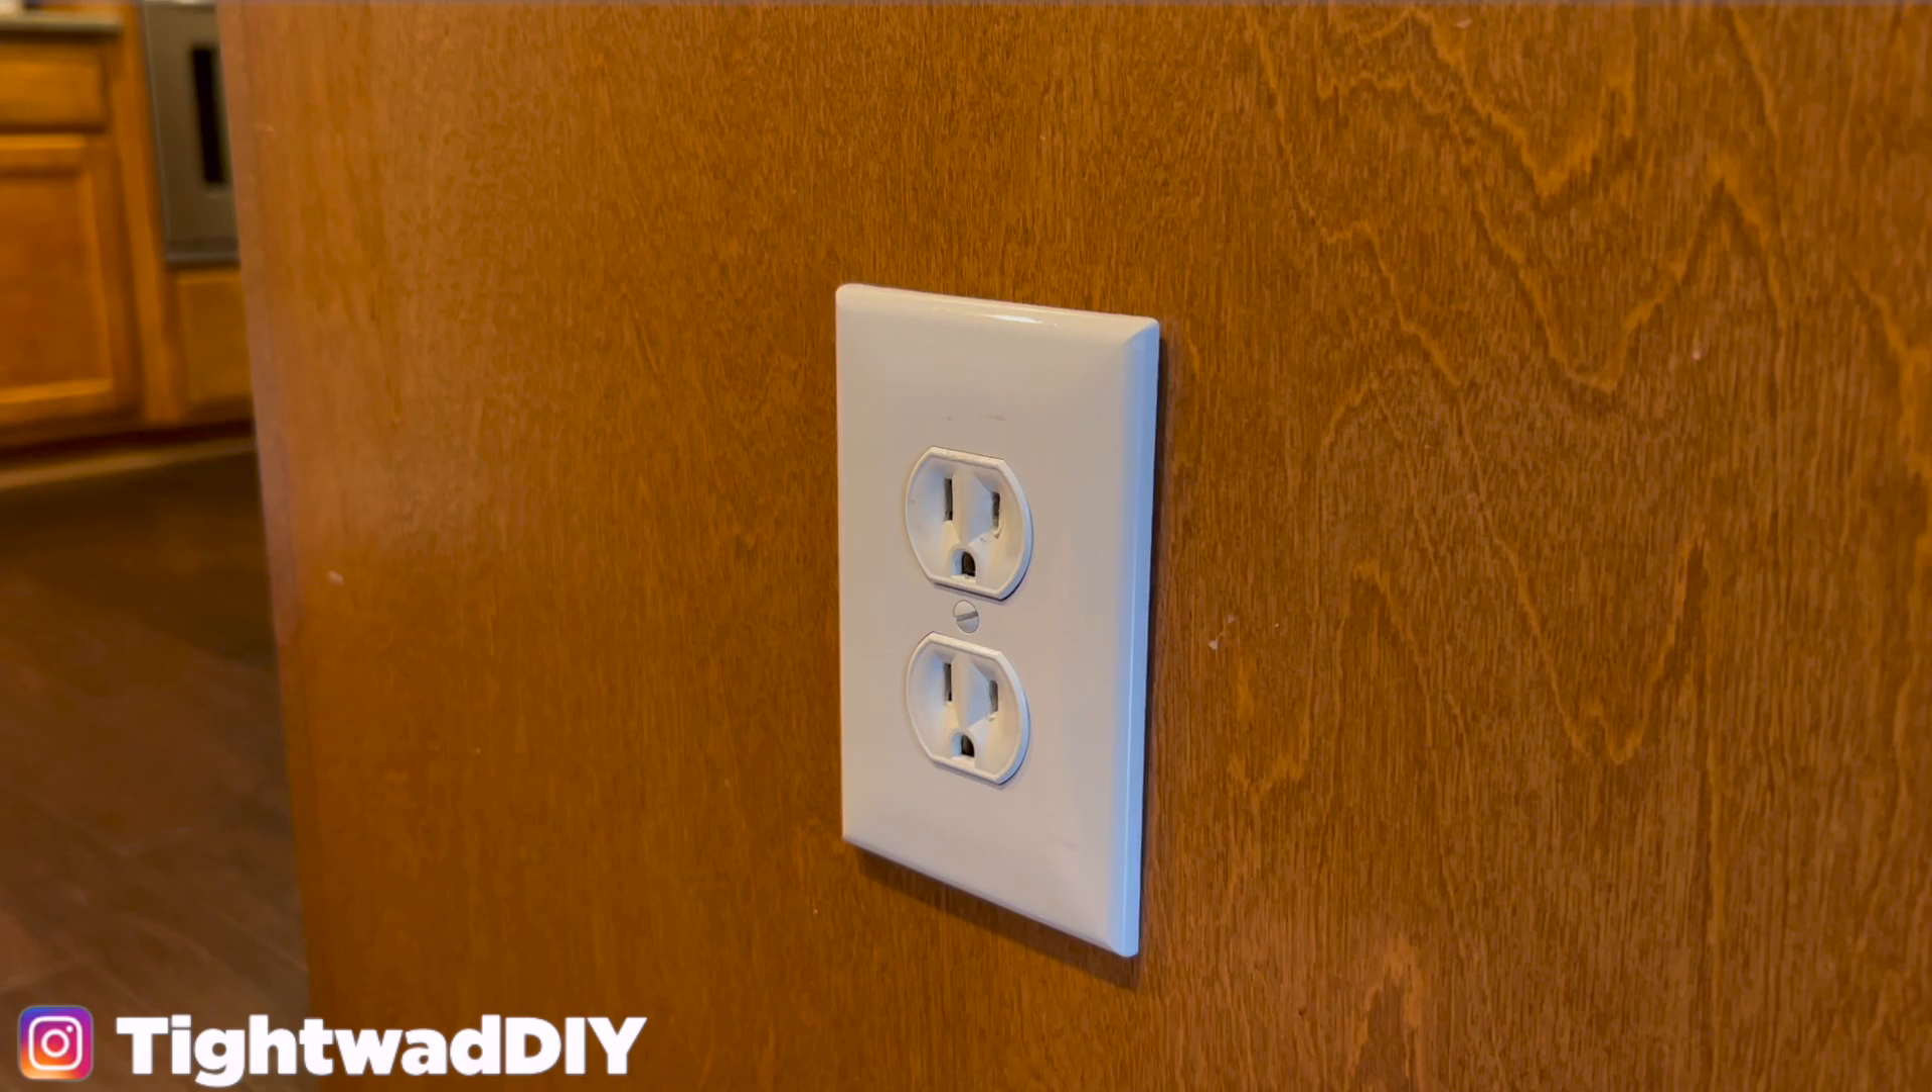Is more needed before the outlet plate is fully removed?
Yes.